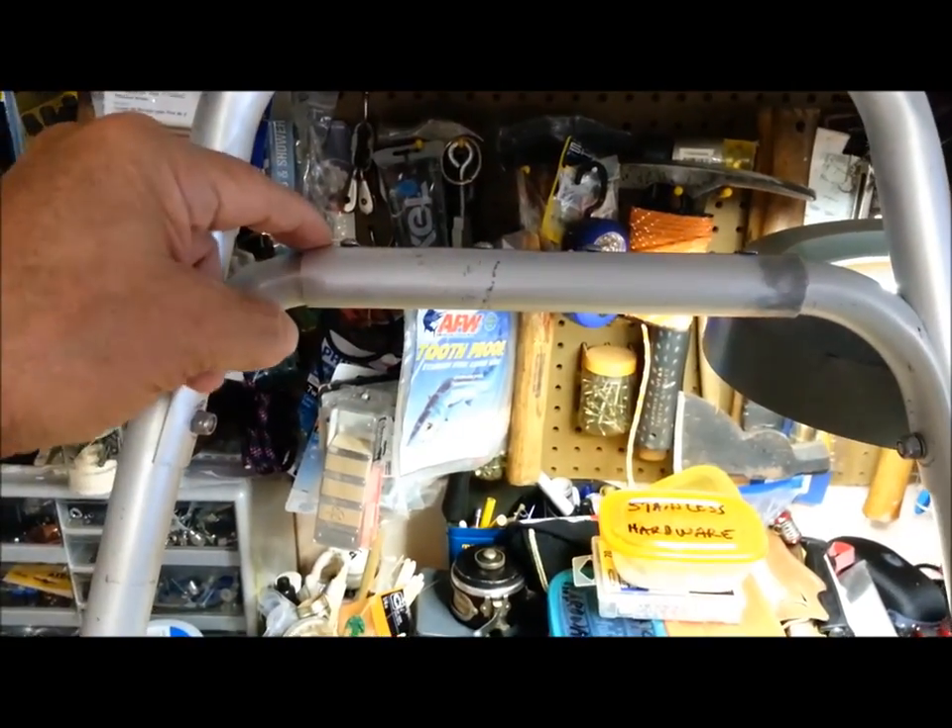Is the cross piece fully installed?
Yes.